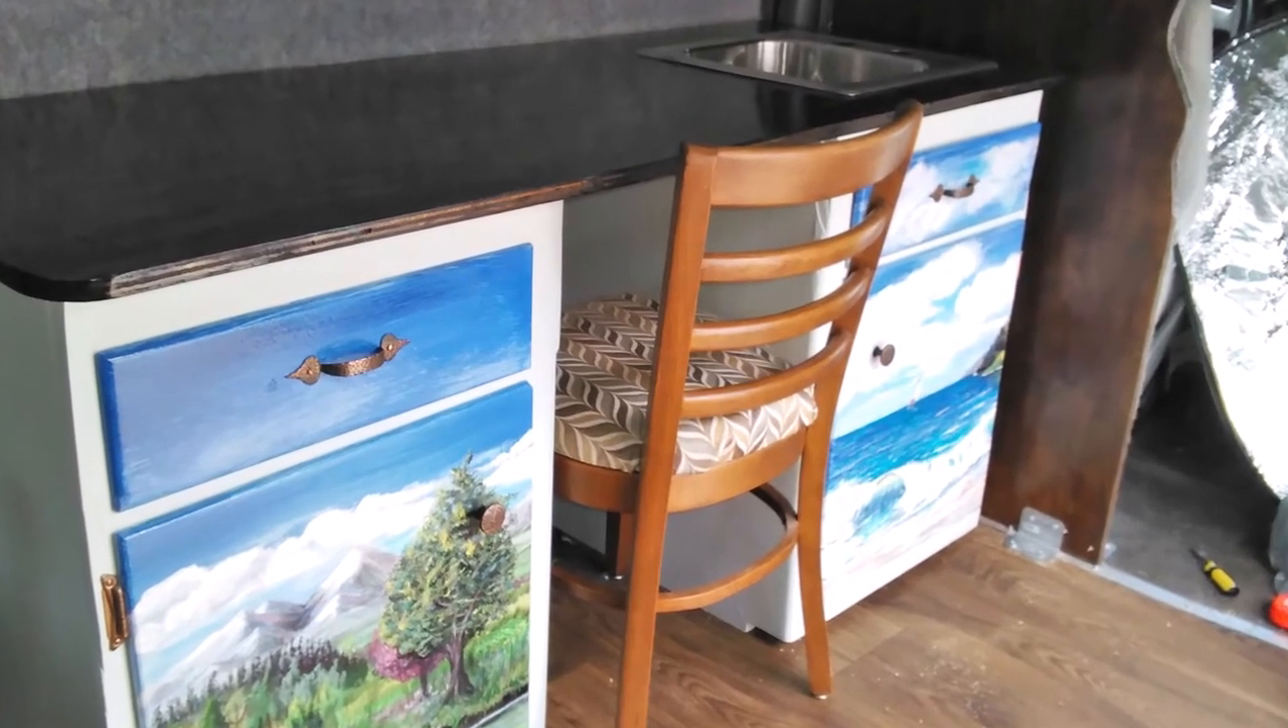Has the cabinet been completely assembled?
Yes.